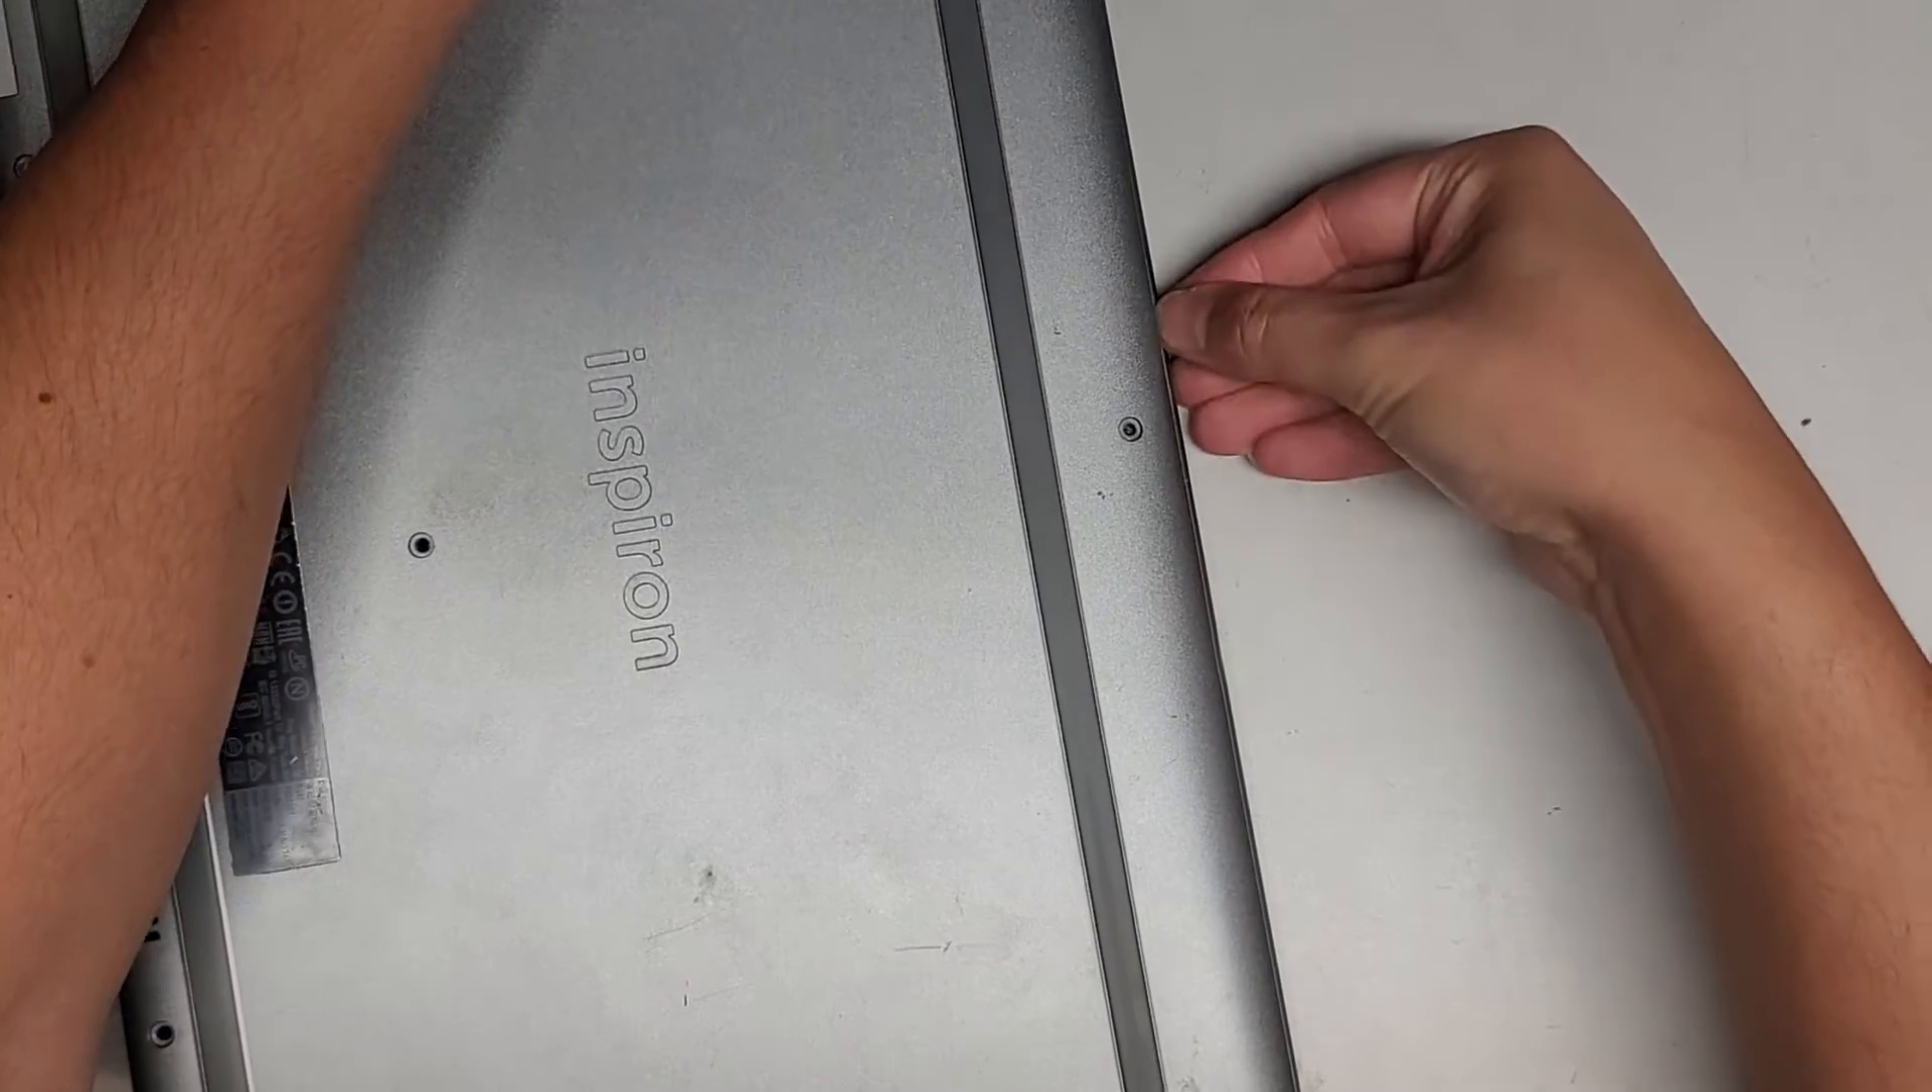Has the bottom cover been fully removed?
No.